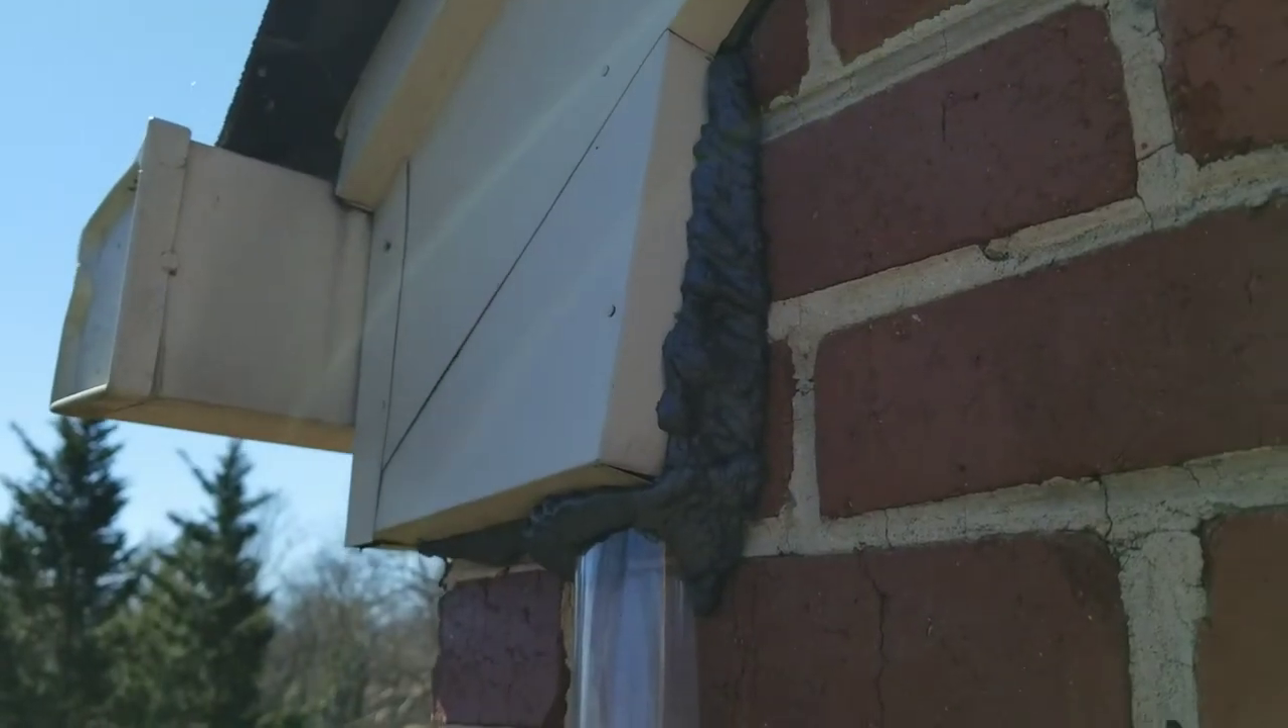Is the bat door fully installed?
Yes.